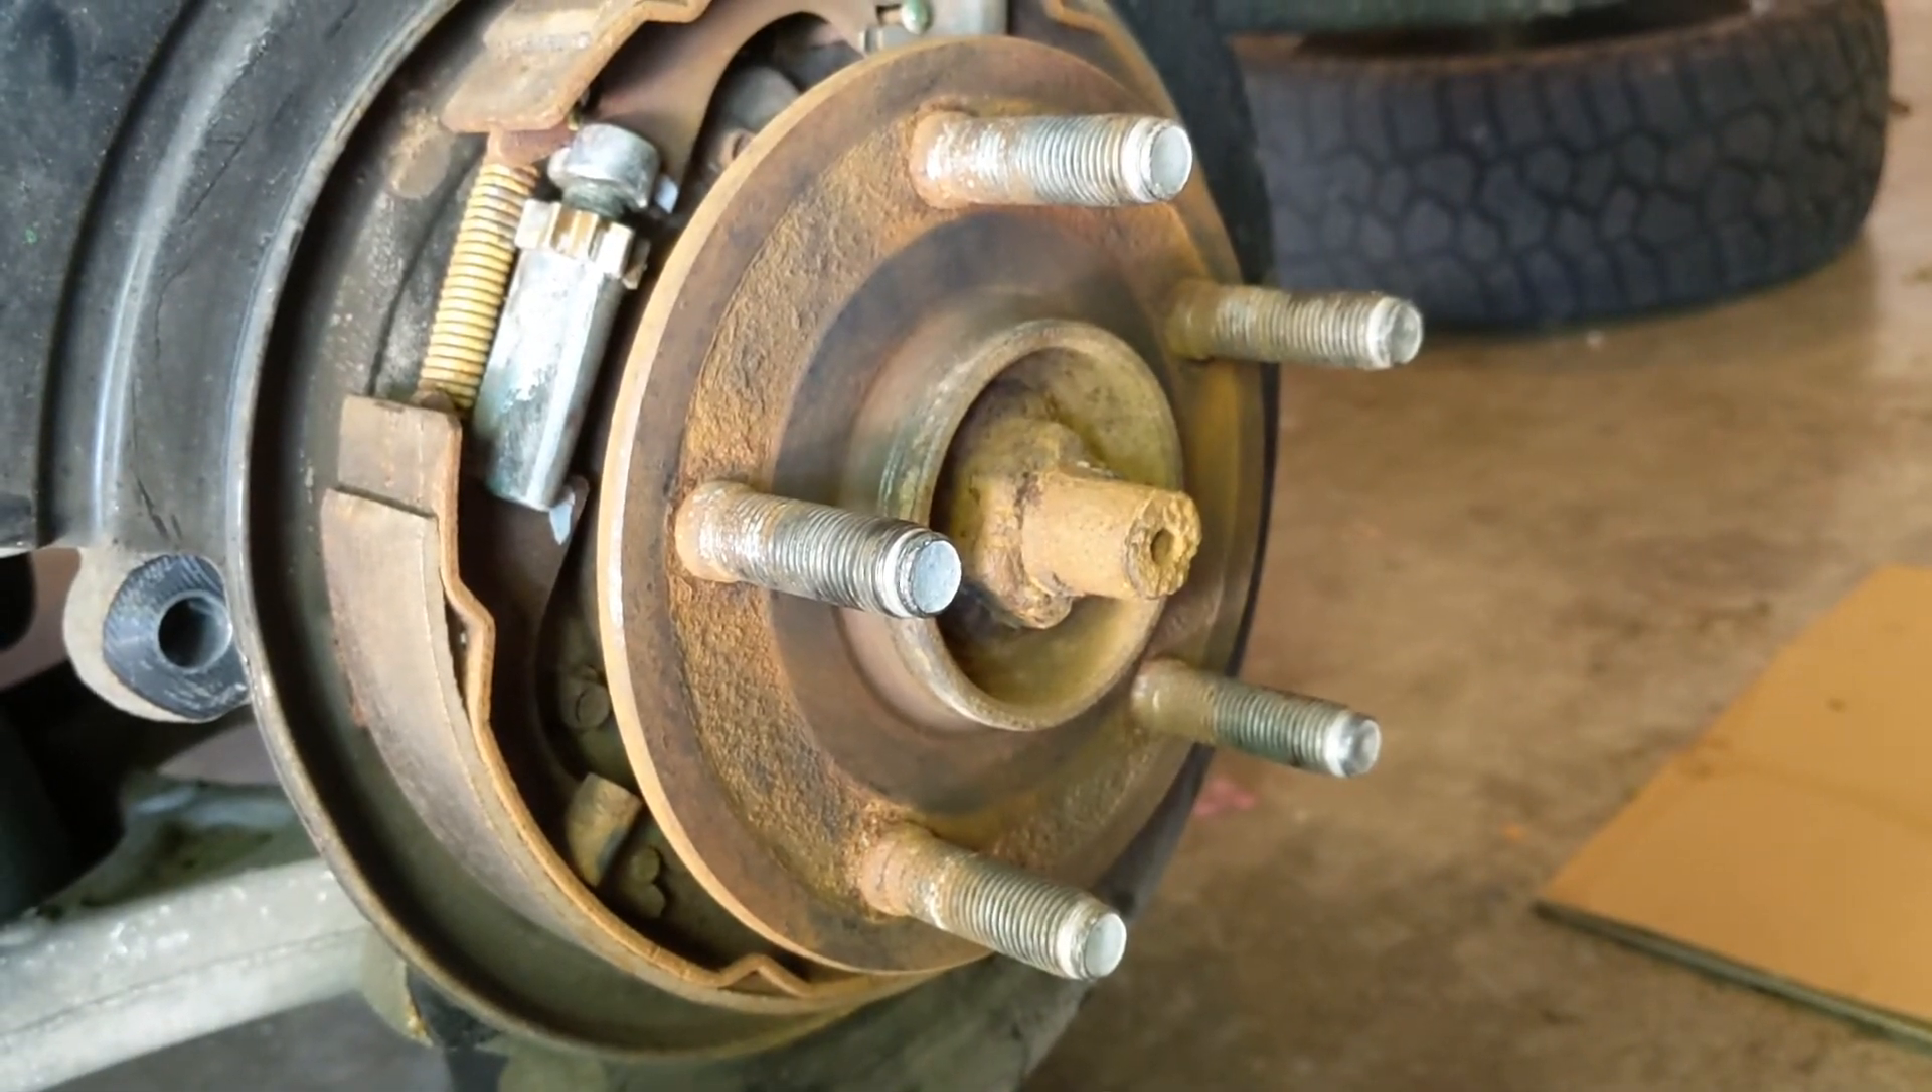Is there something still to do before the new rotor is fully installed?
Yes.